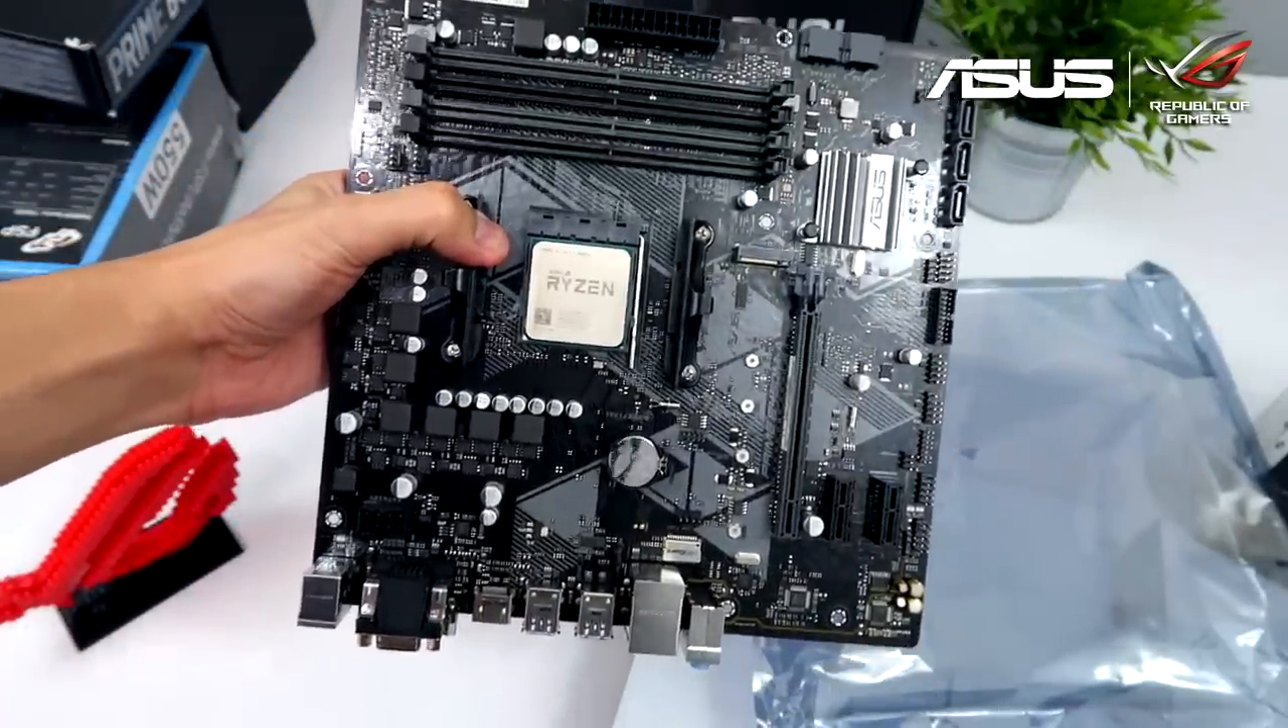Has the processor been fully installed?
Yes.